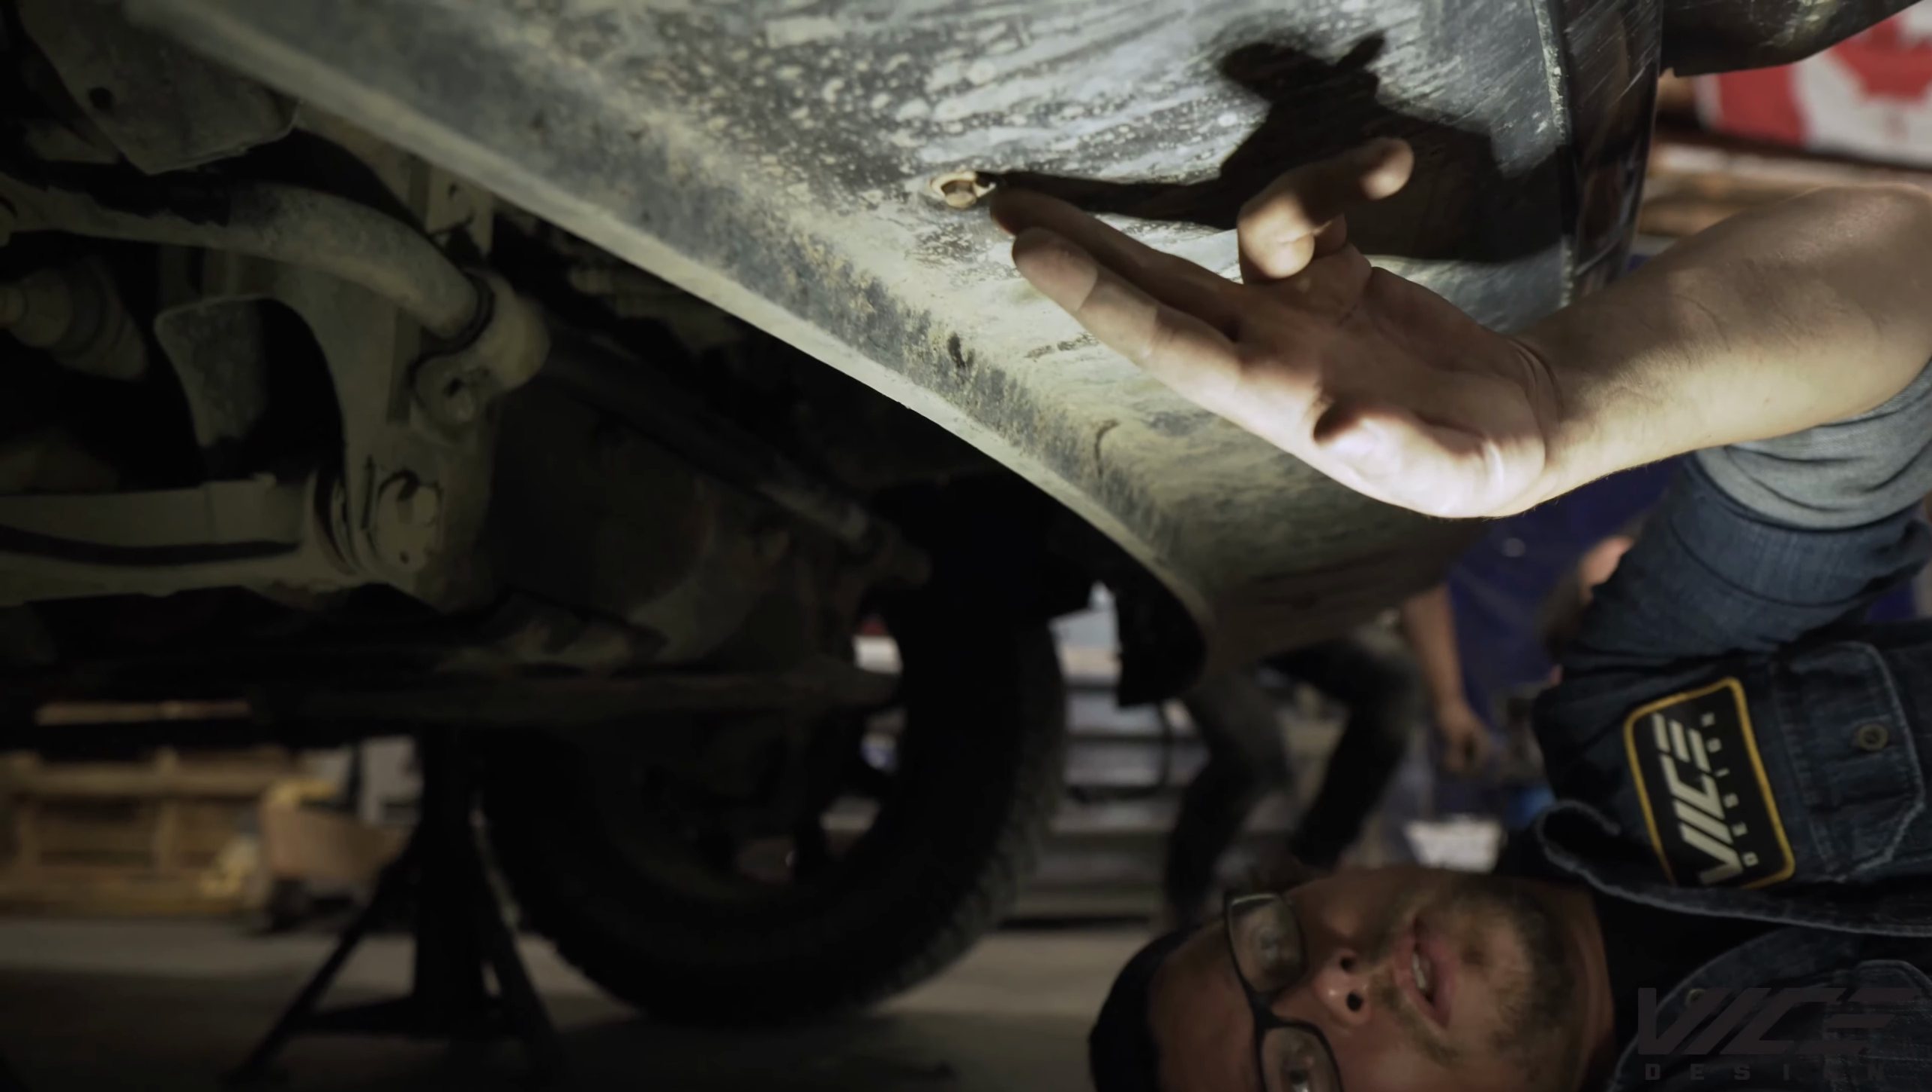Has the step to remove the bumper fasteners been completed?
No.